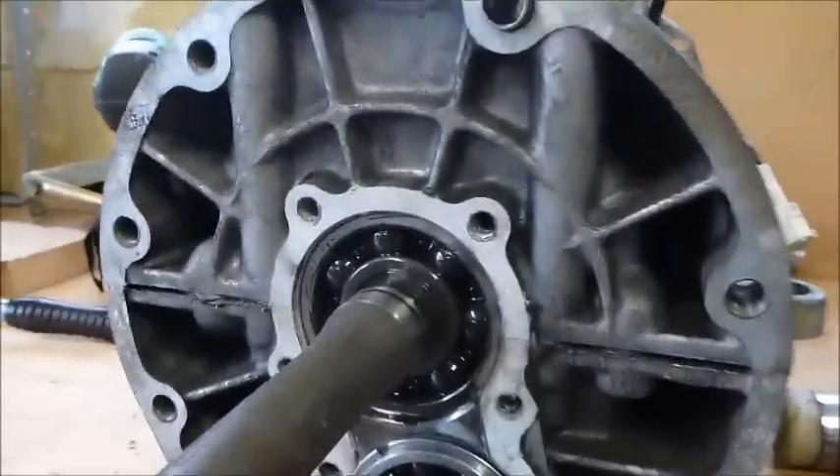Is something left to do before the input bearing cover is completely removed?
No.